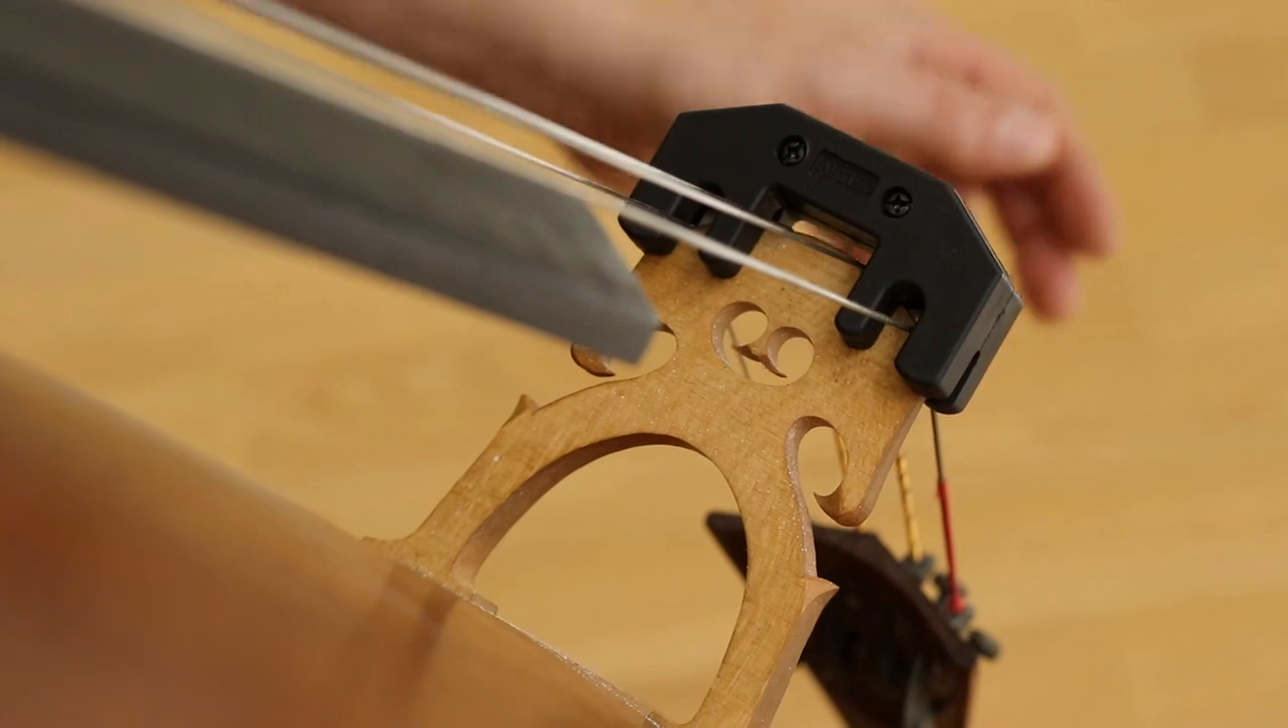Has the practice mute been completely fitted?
Yes.